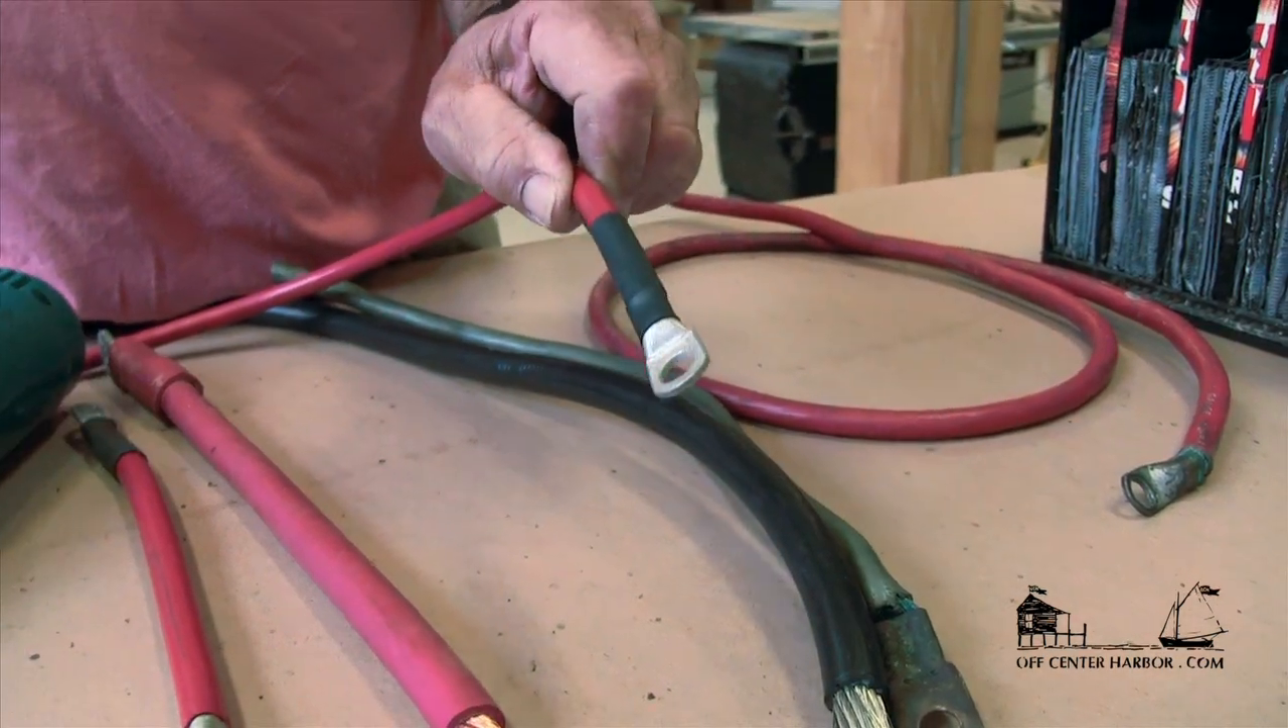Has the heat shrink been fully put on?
Yes.